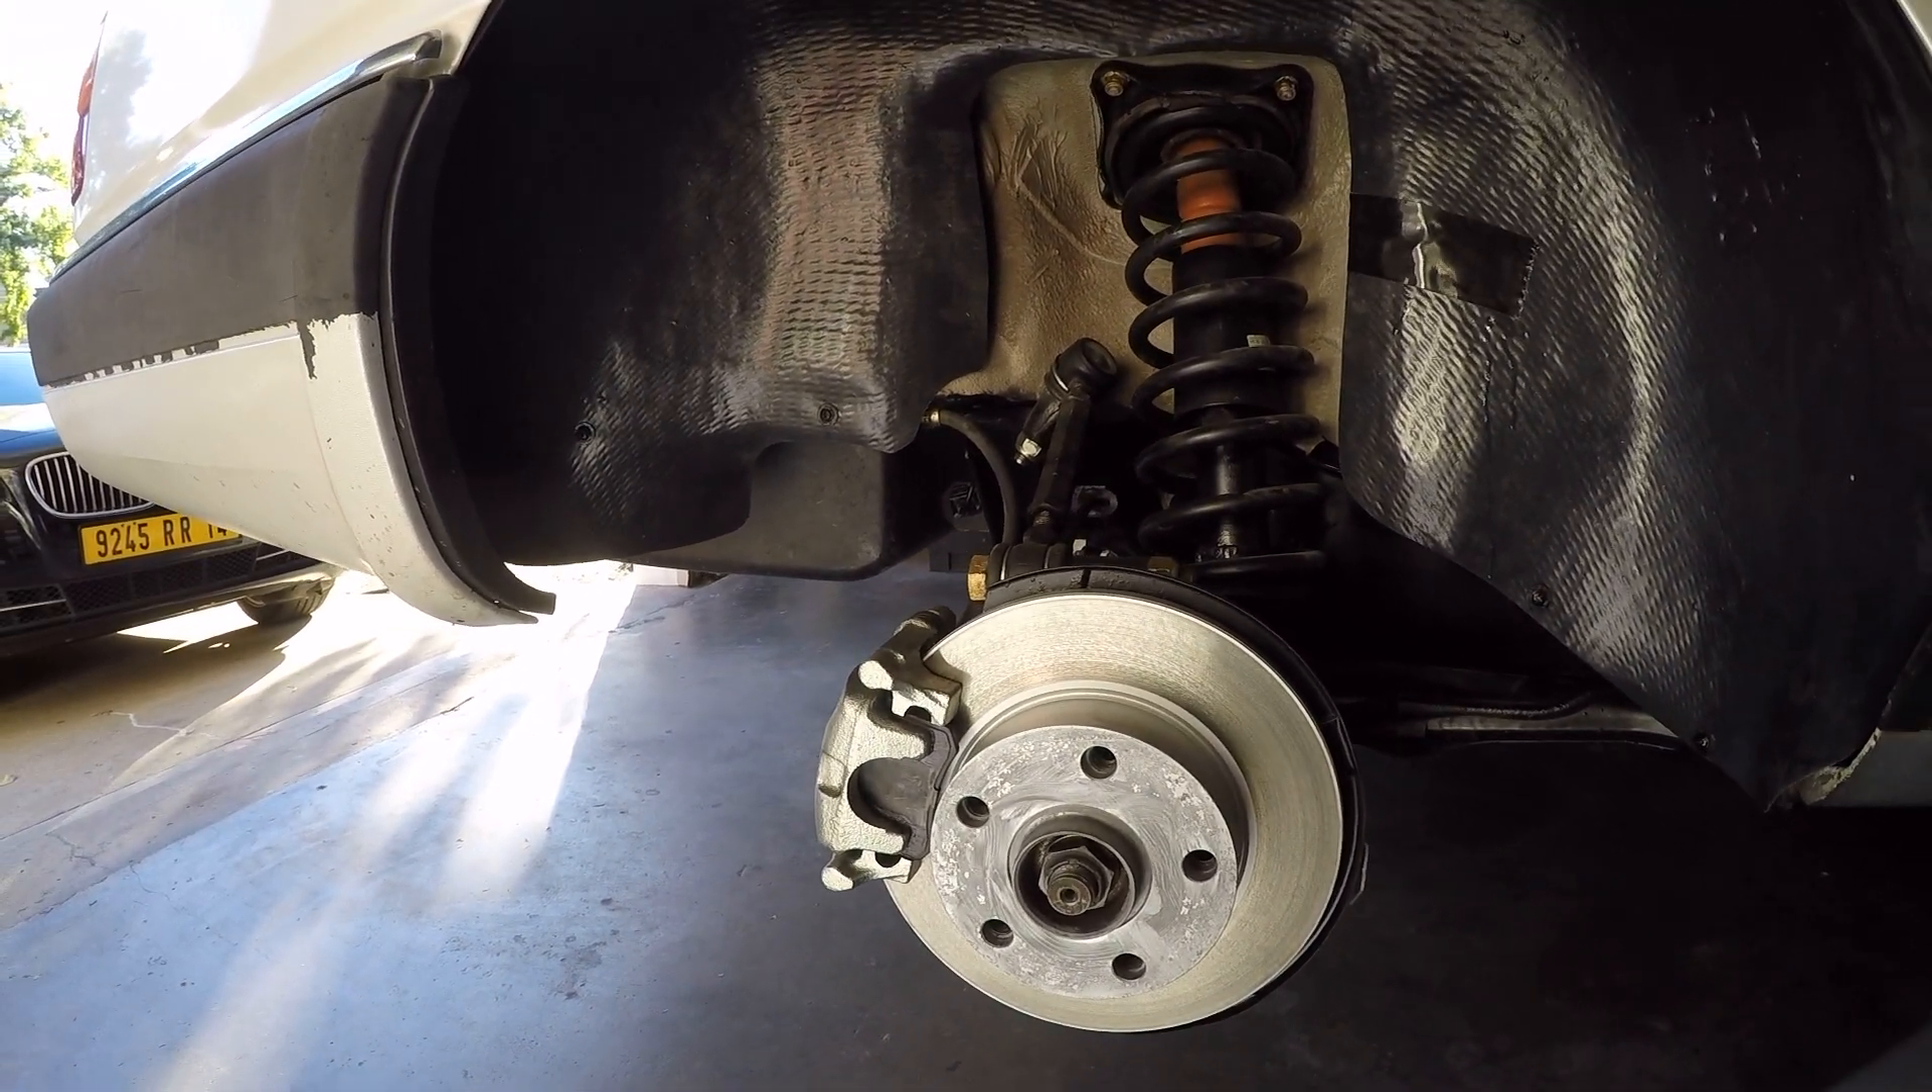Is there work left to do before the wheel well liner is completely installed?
No.